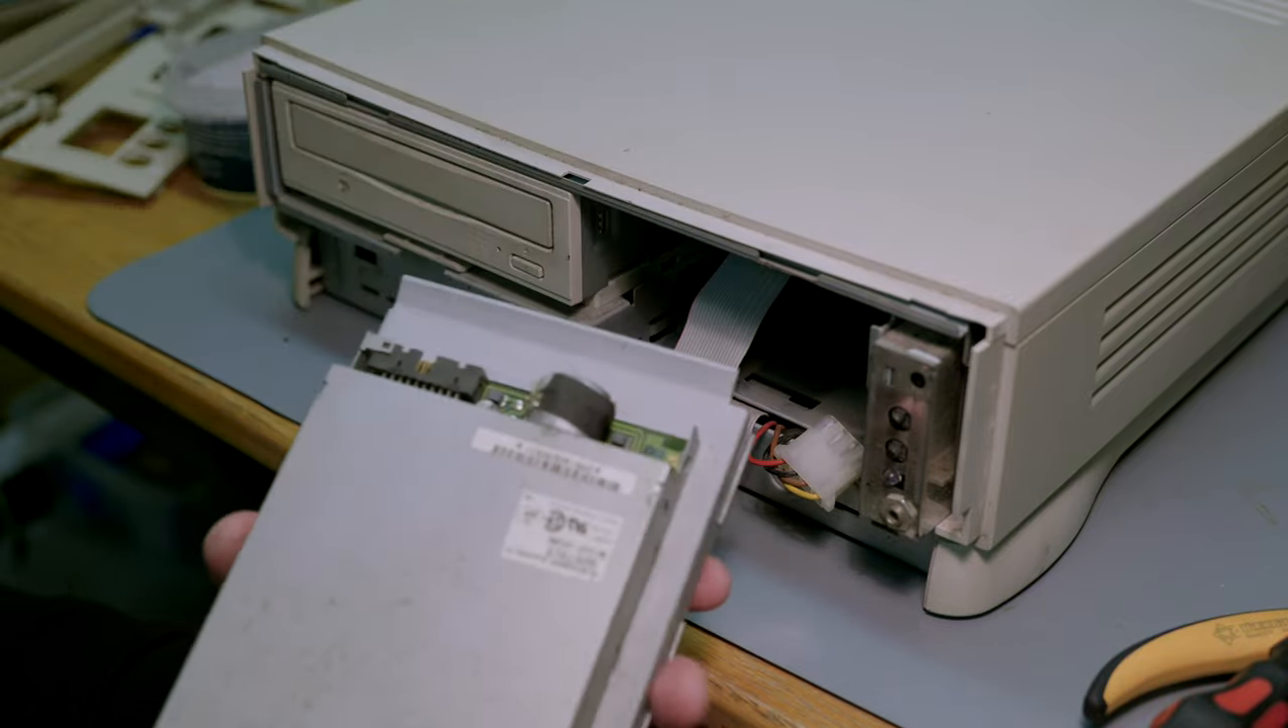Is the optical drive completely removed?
No.